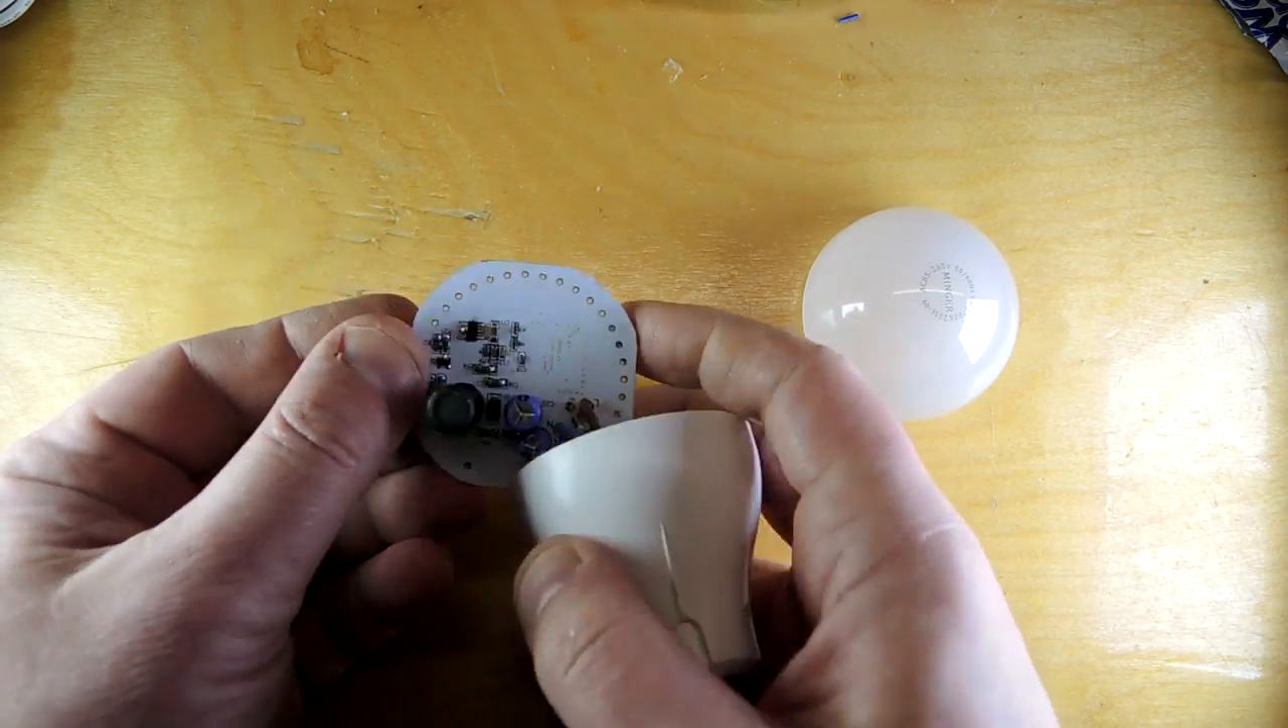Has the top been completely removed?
Yes.